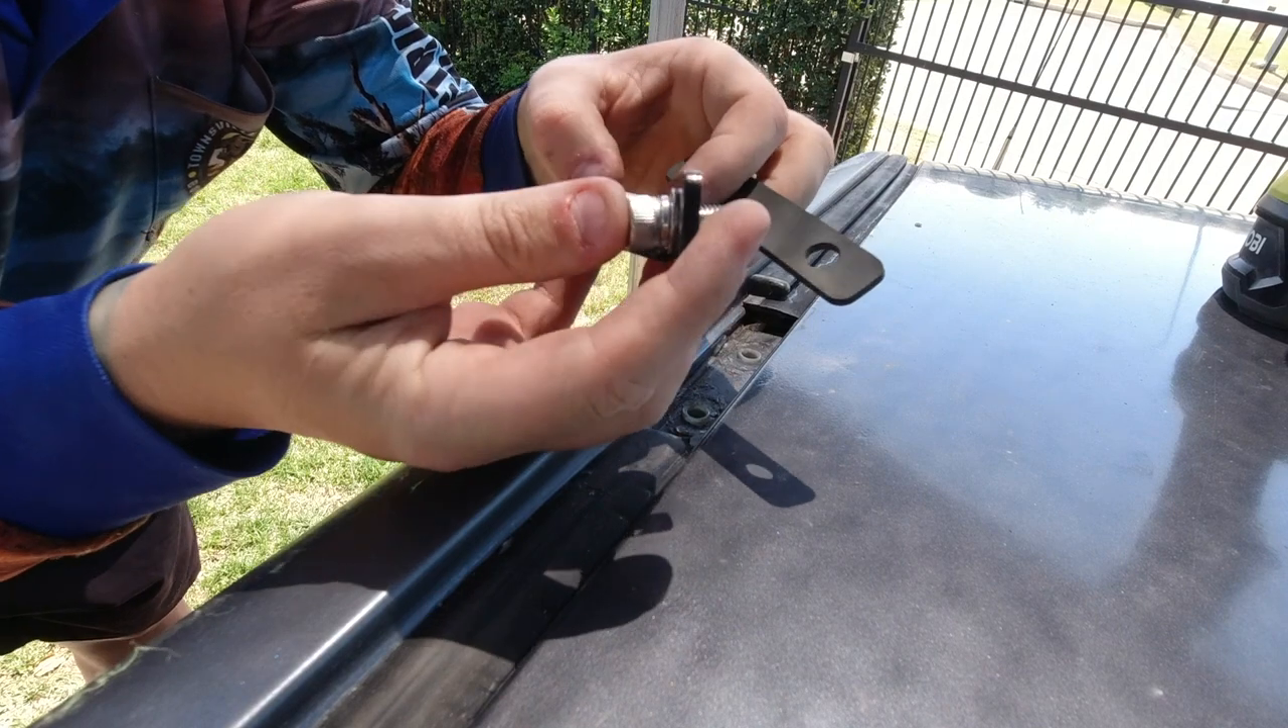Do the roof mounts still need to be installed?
Yes.